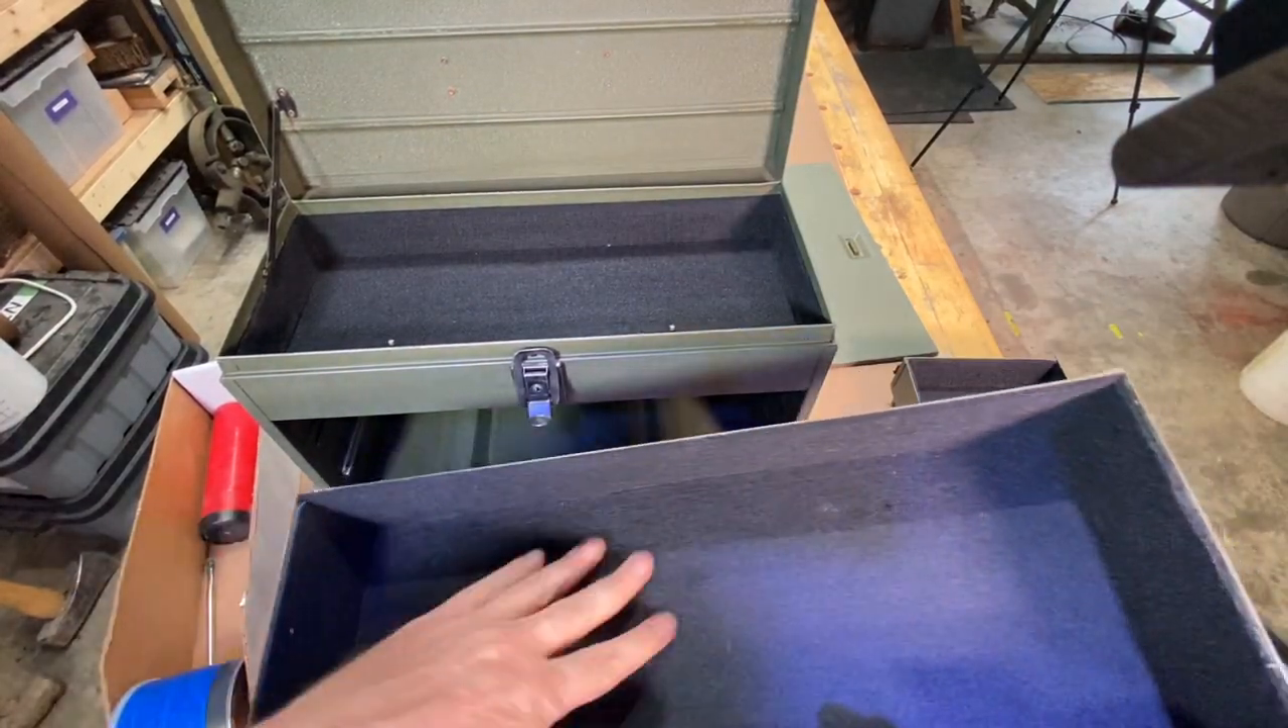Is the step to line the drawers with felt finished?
Yes.